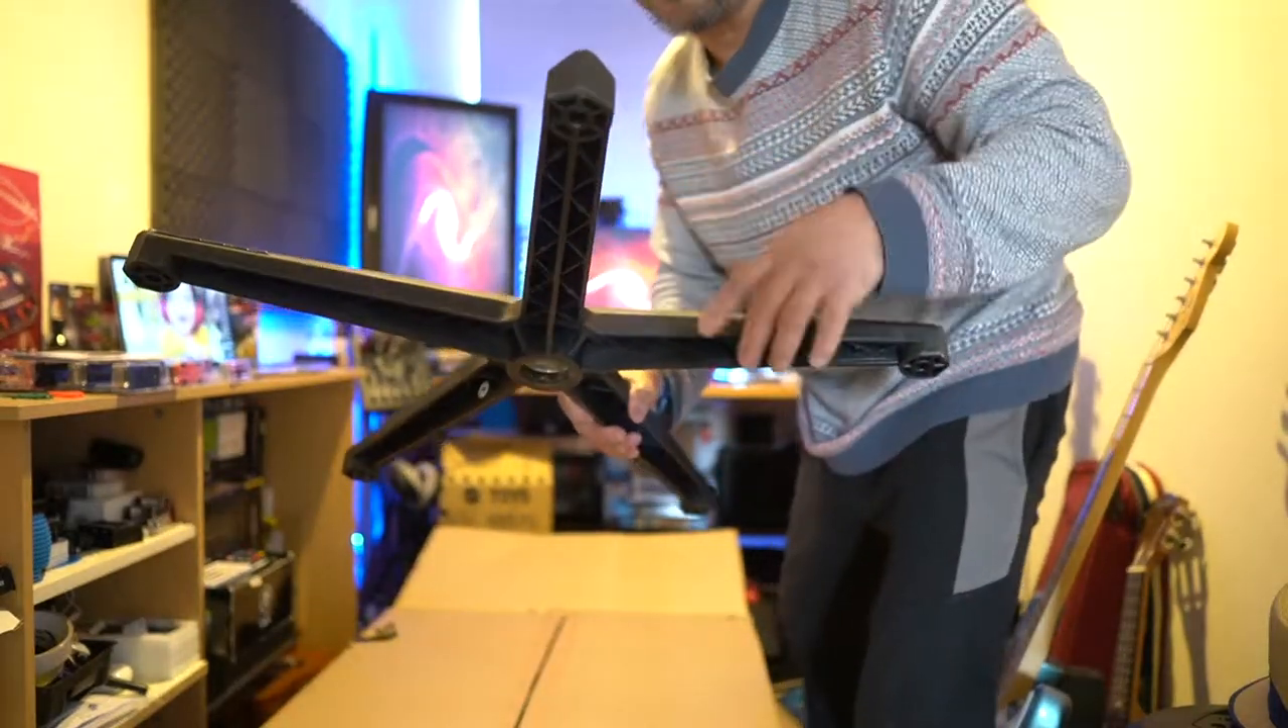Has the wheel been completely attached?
No.